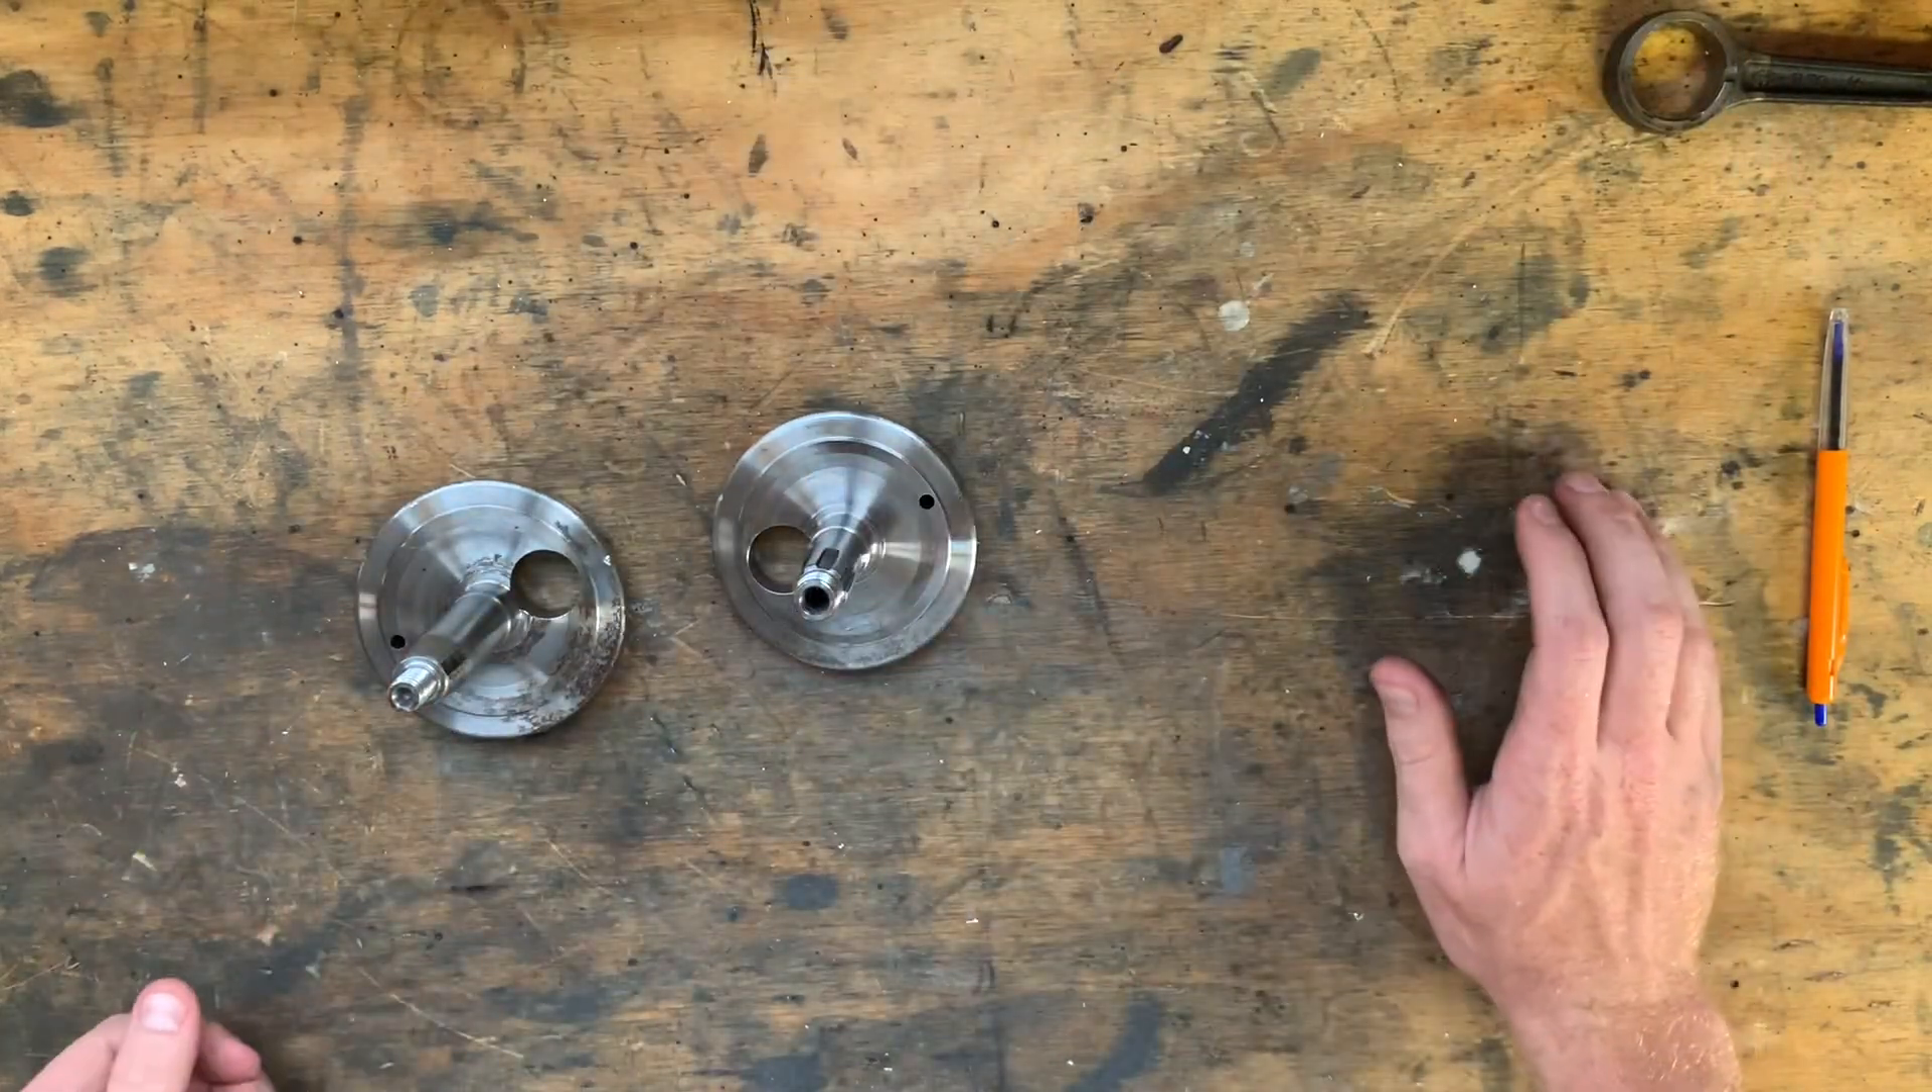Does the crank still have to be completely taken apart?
No.